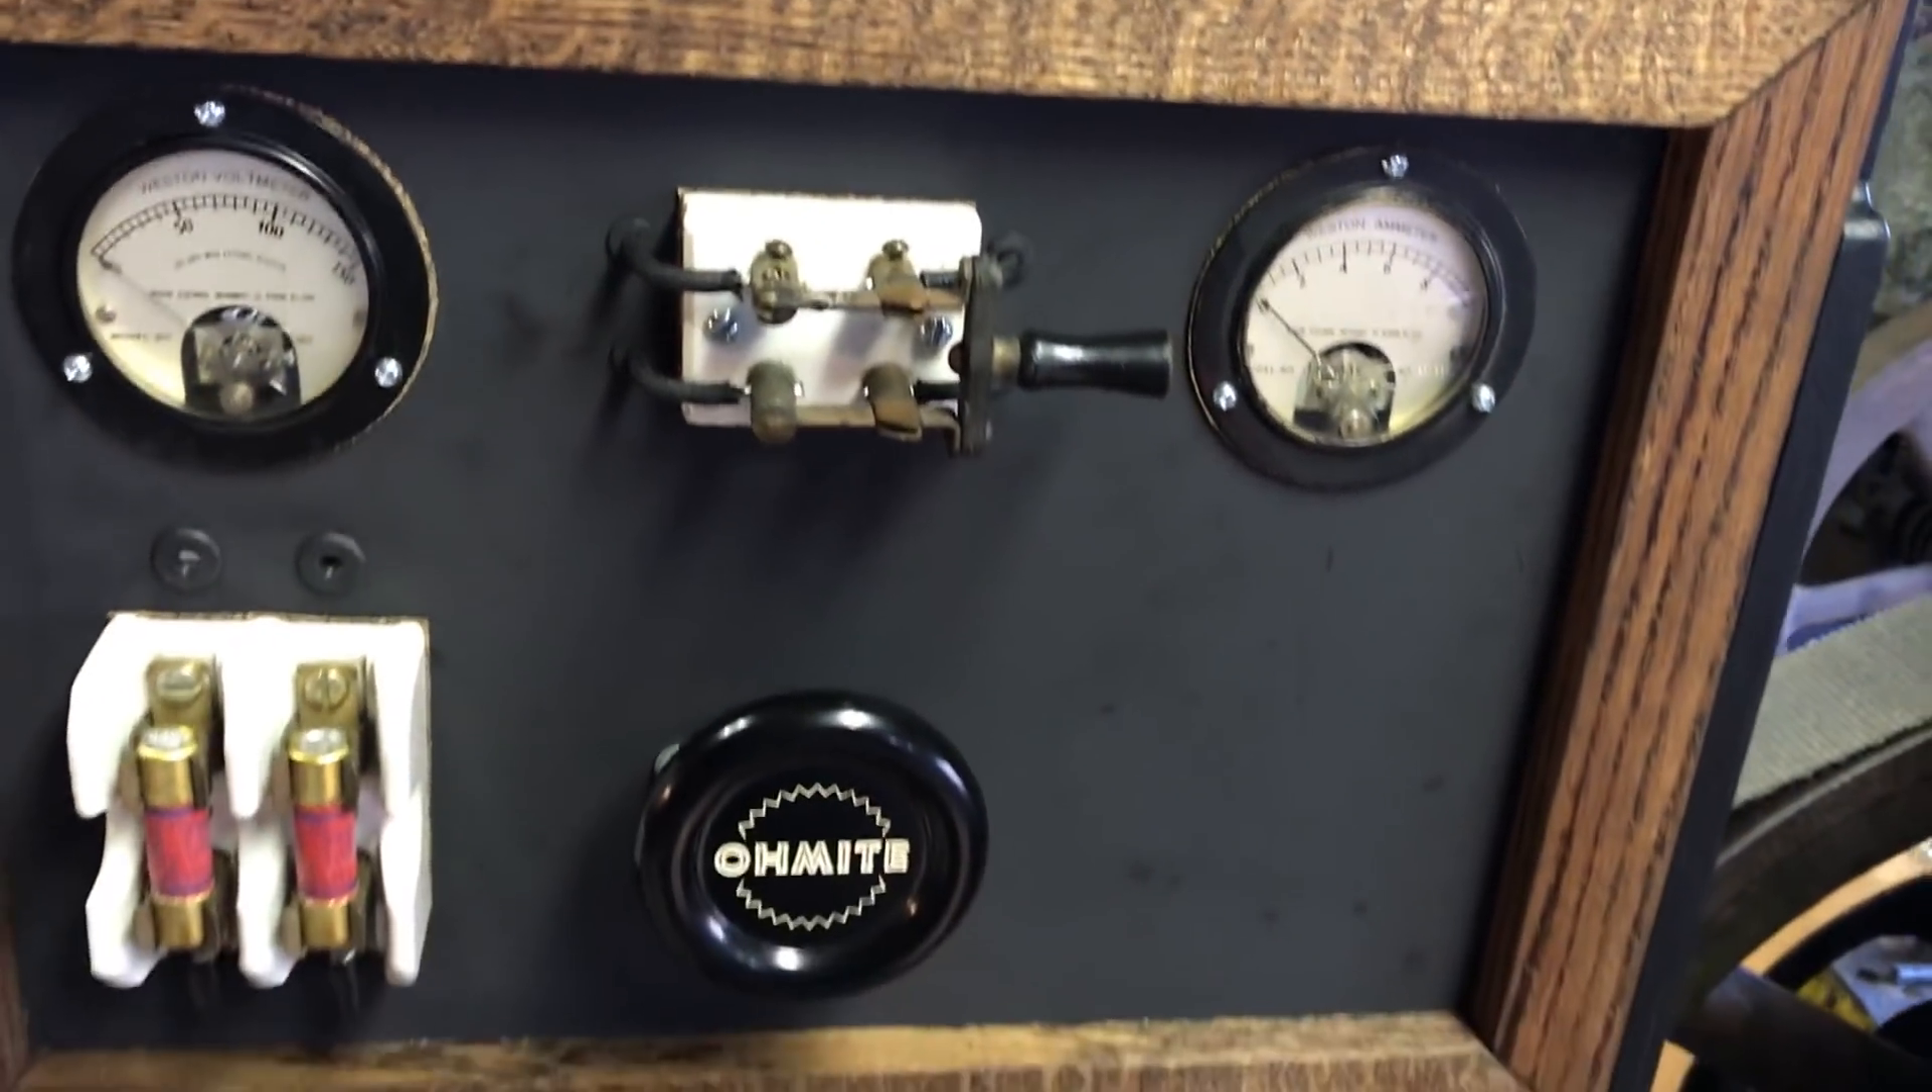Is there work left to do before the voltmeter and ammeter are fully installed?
No.